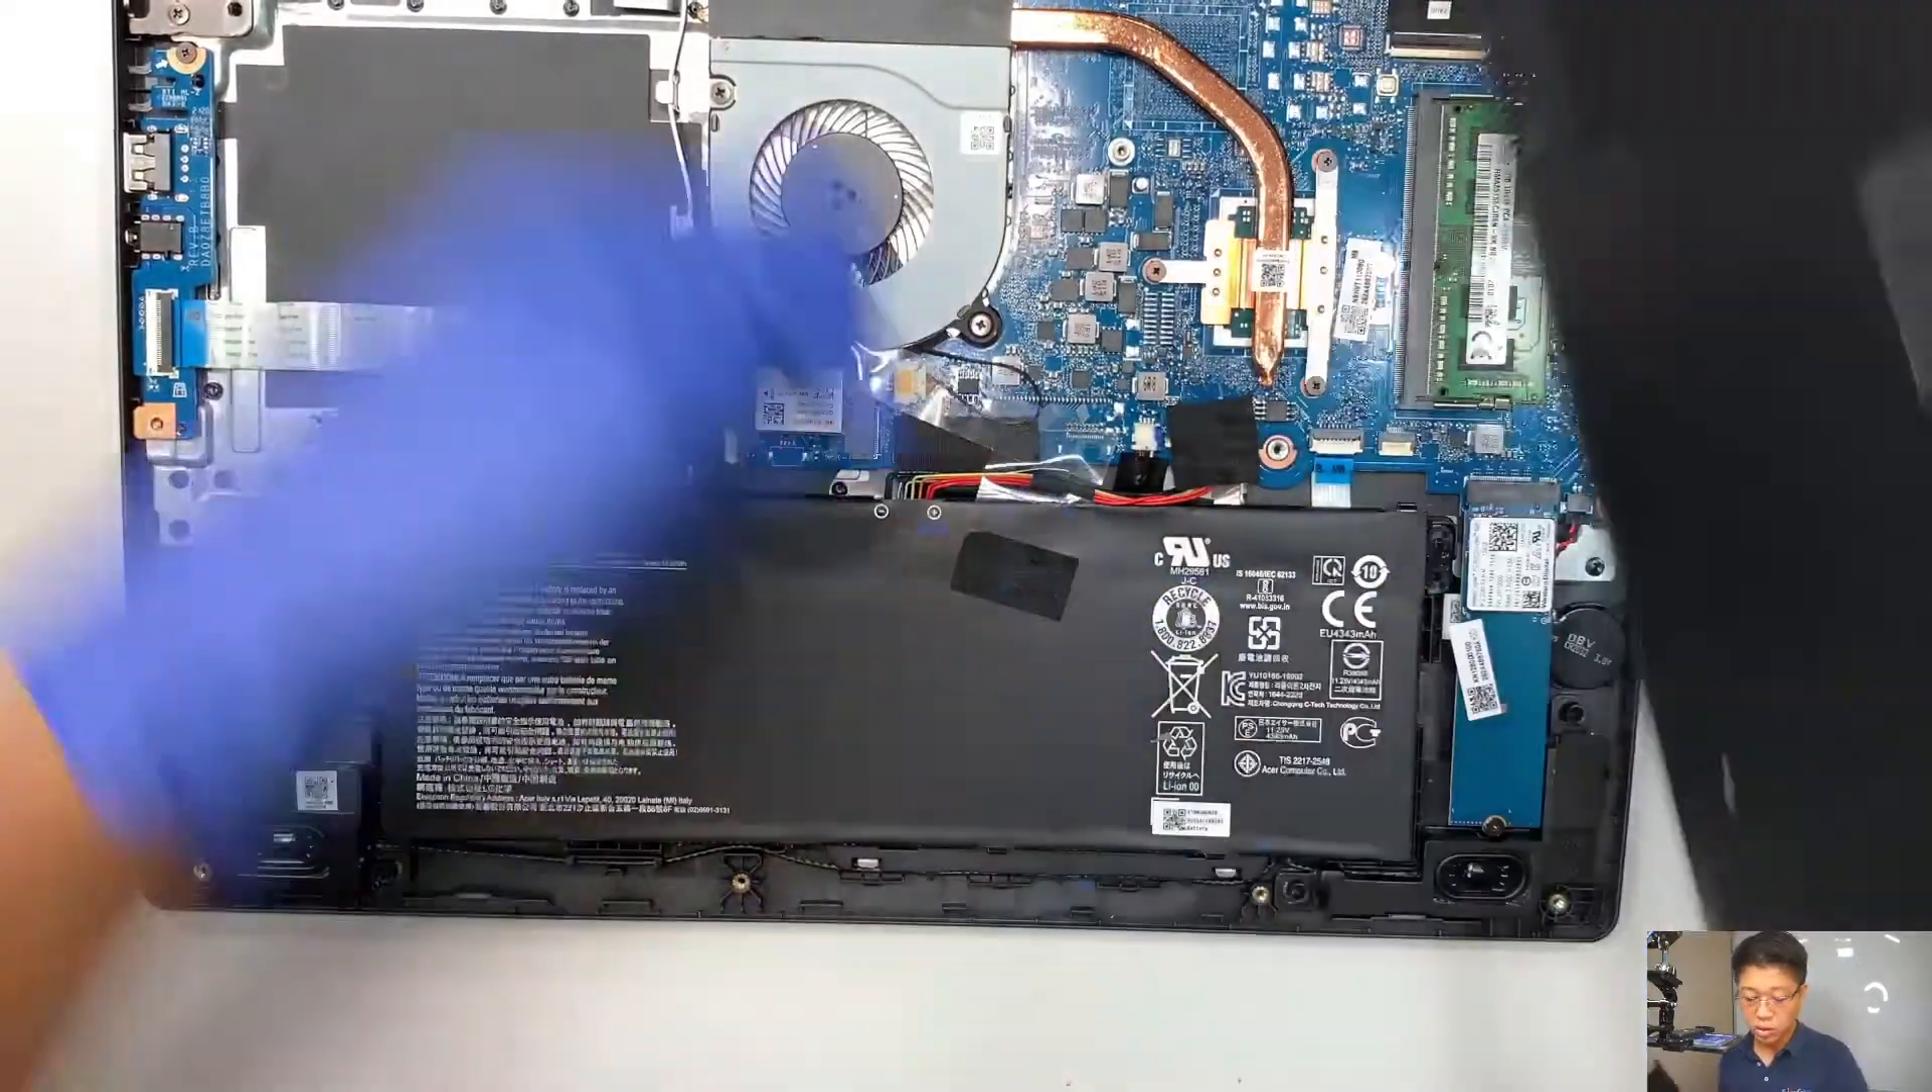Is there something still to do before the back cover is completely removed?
No.